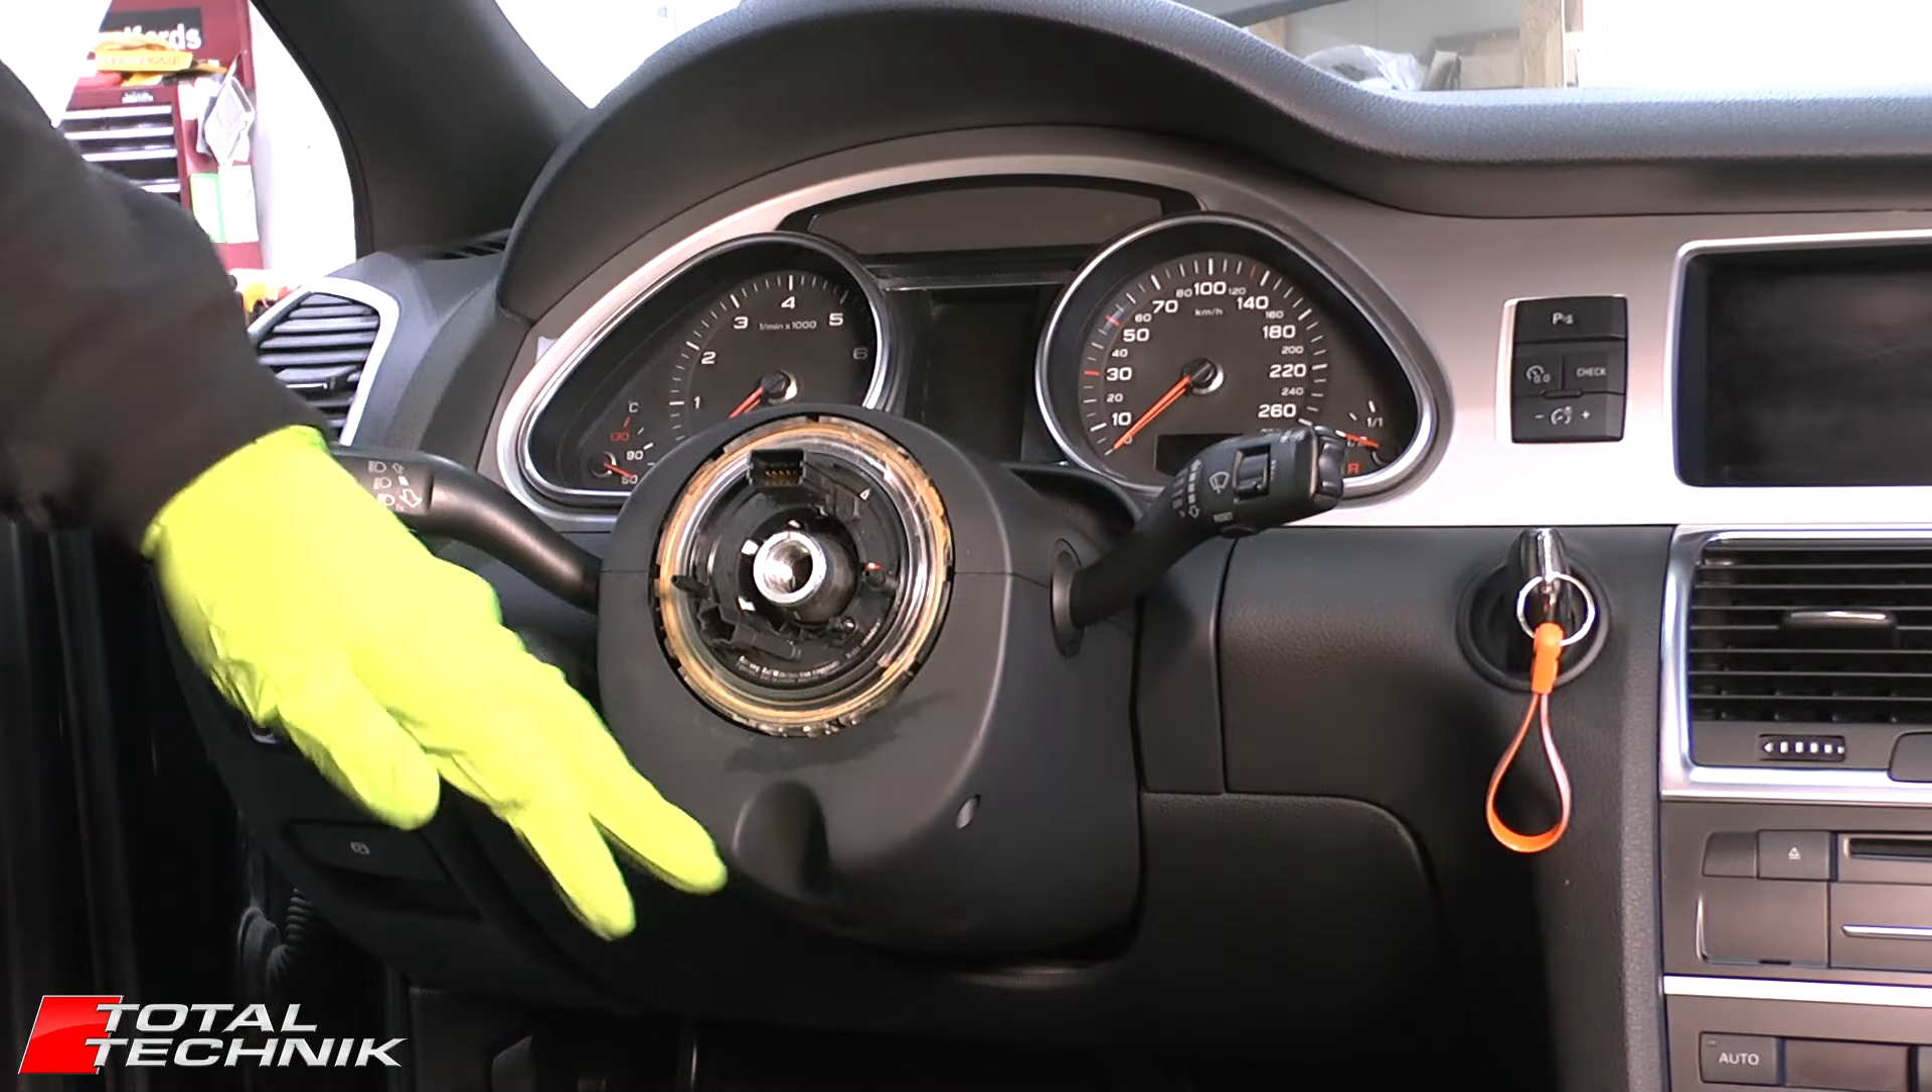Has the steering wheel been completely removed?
Yes.